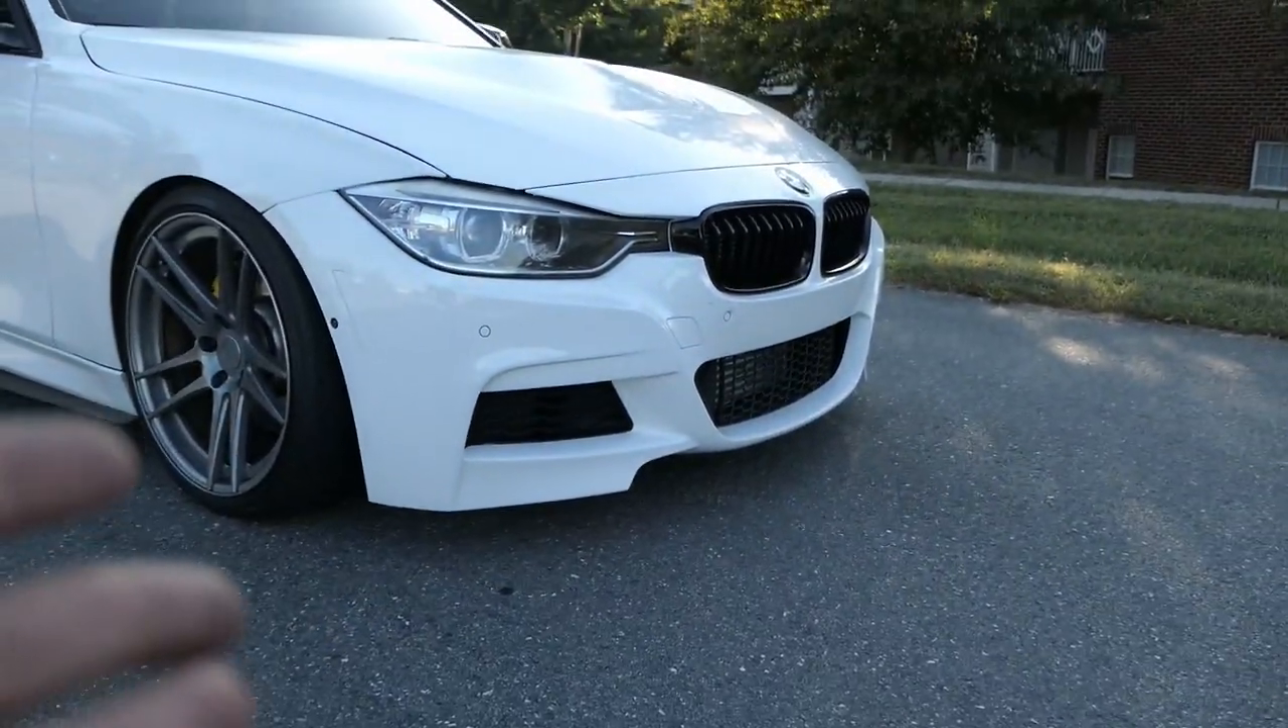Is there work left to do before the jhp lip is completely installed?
Yes.